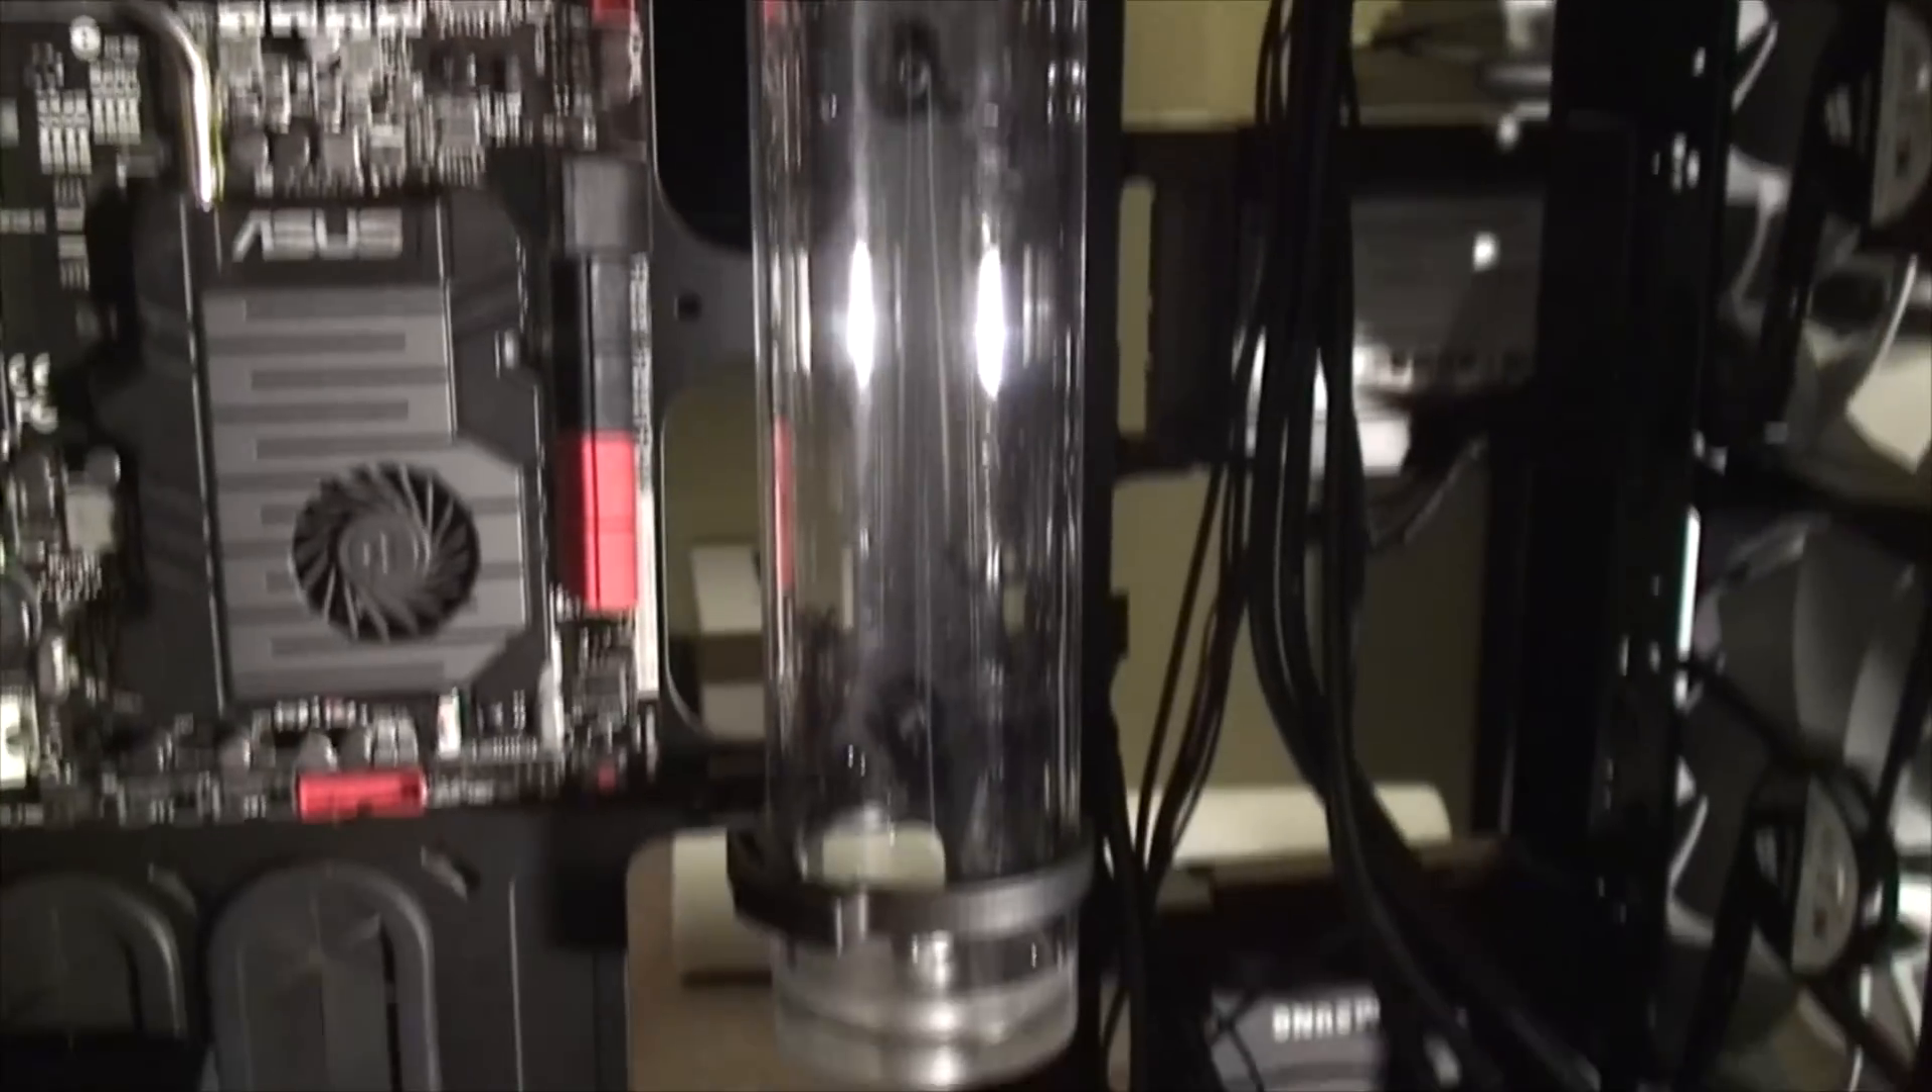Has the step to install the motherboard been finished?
Yes.